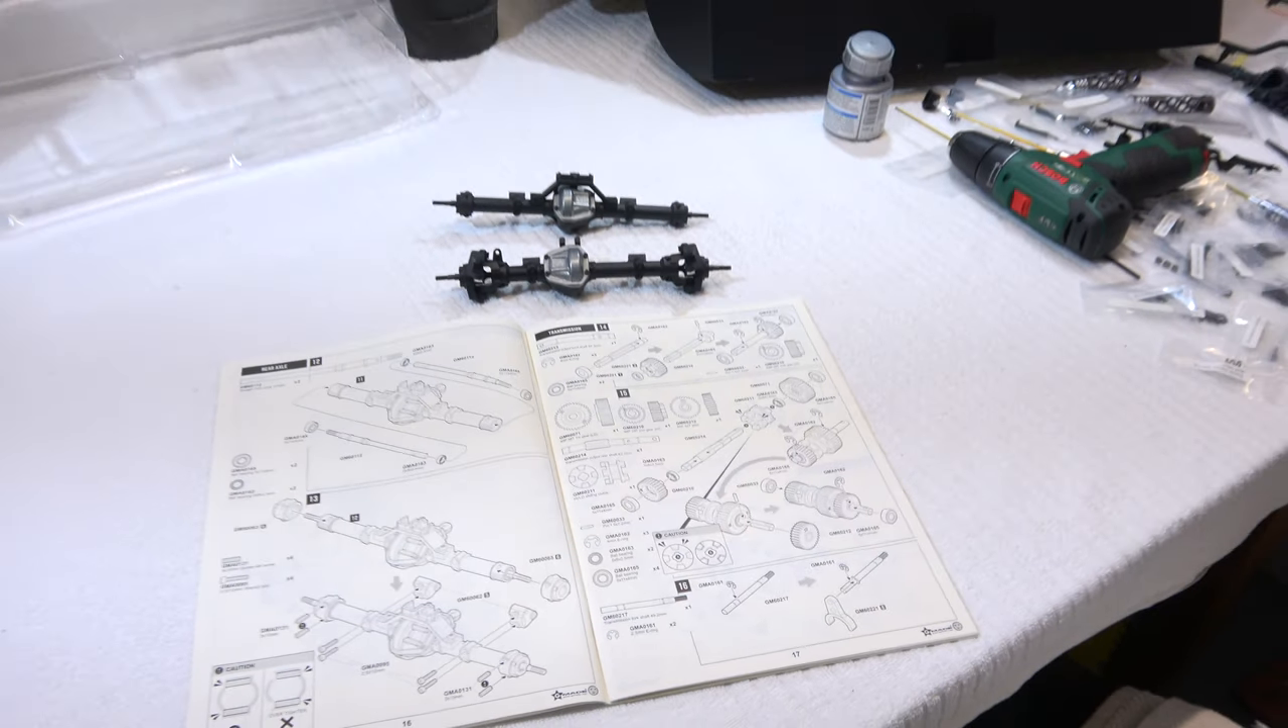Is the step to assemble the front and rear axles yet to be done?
No.